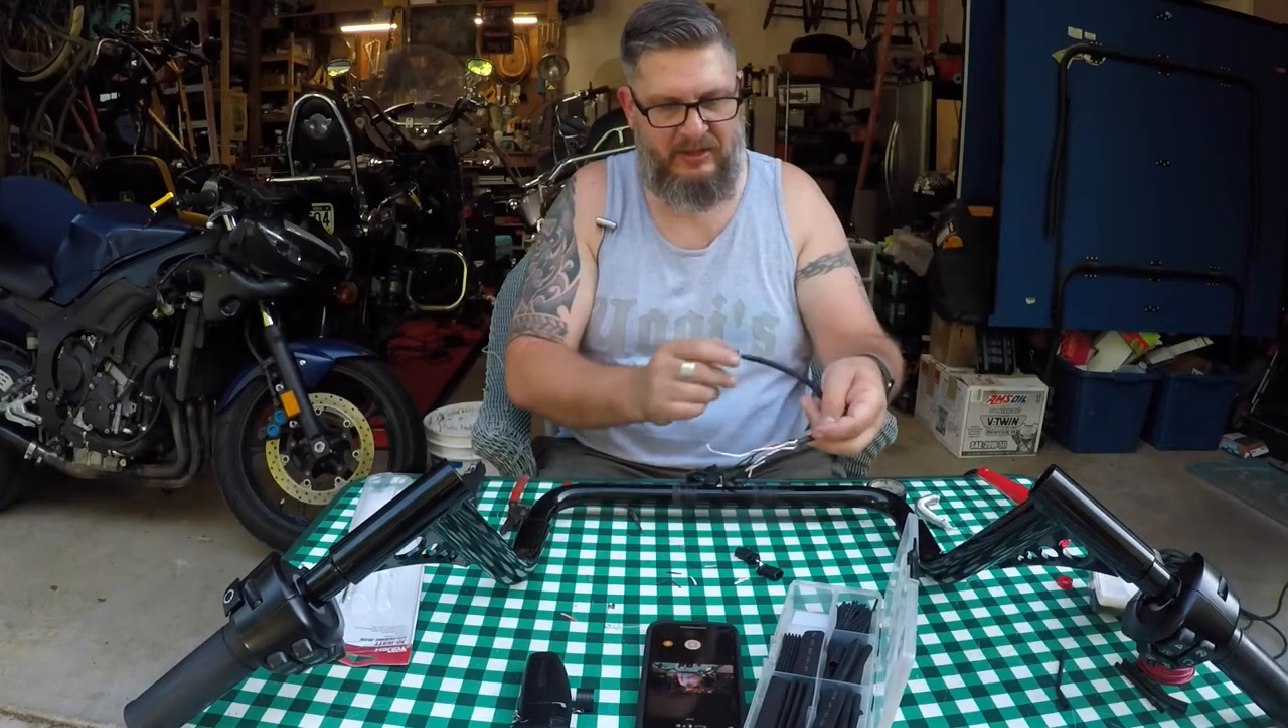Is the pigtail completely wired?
No.